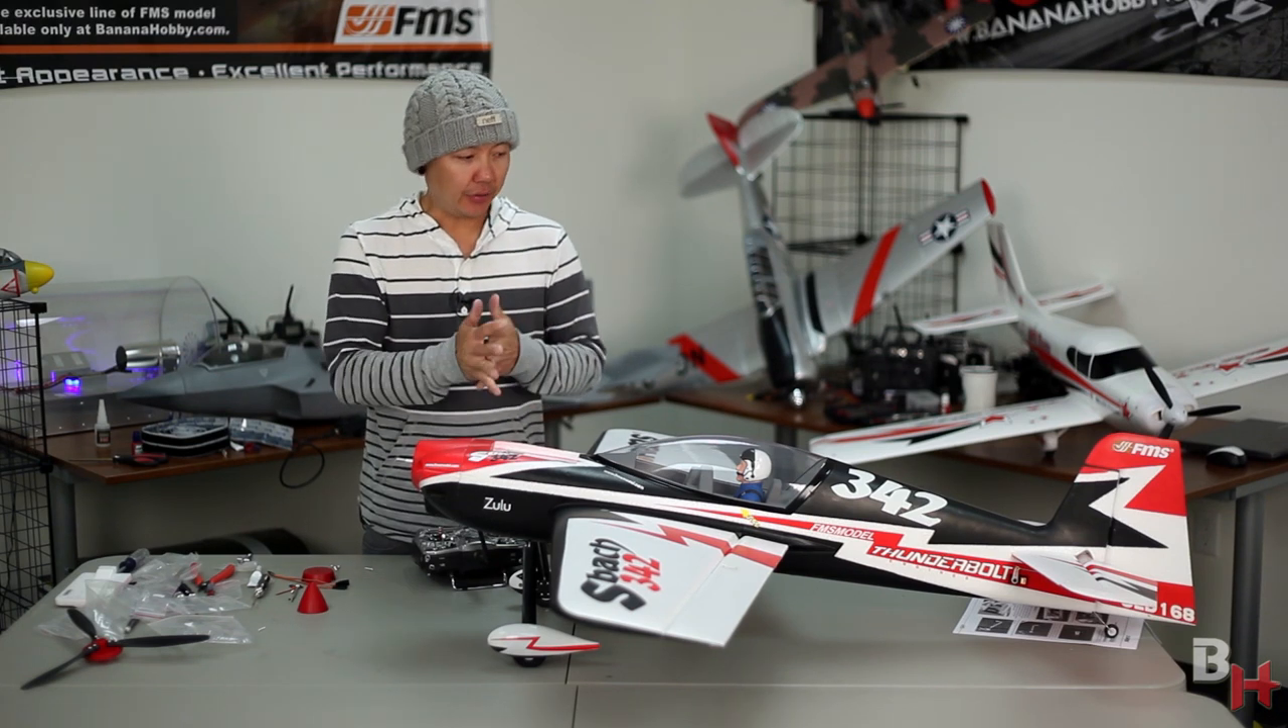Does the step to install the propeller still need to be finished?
Yes.